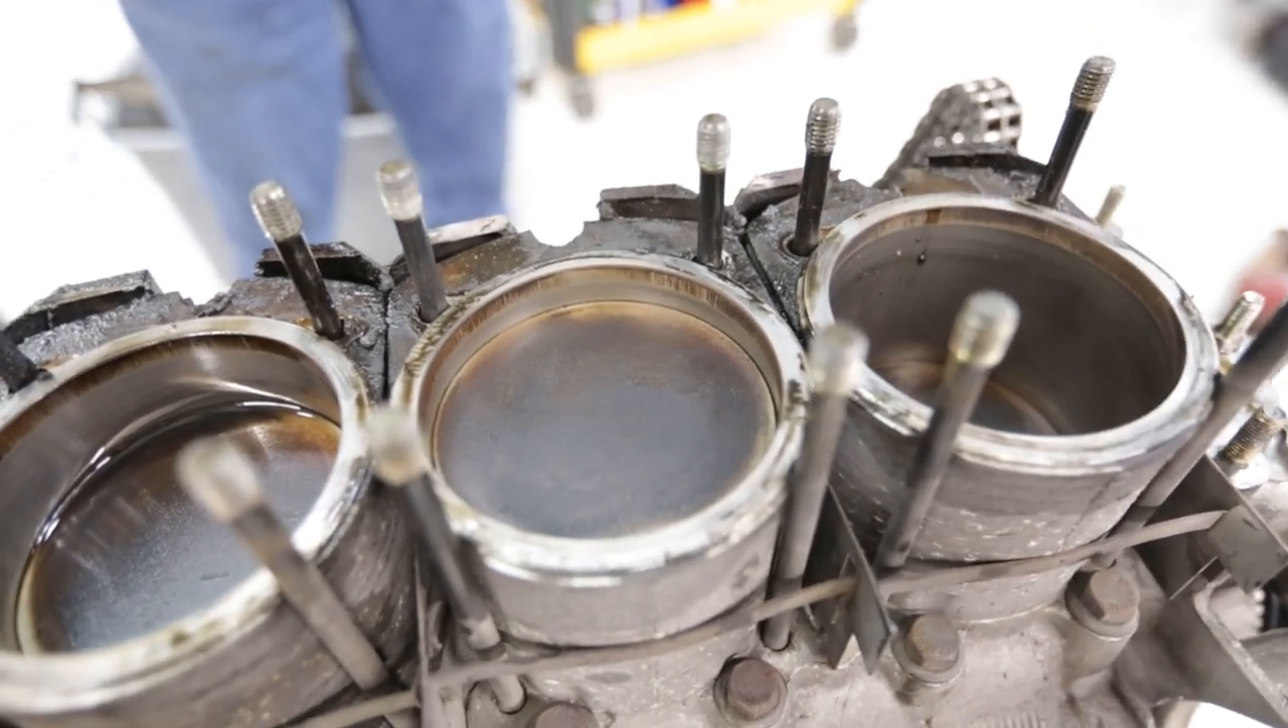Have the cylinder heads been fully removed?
Yes.